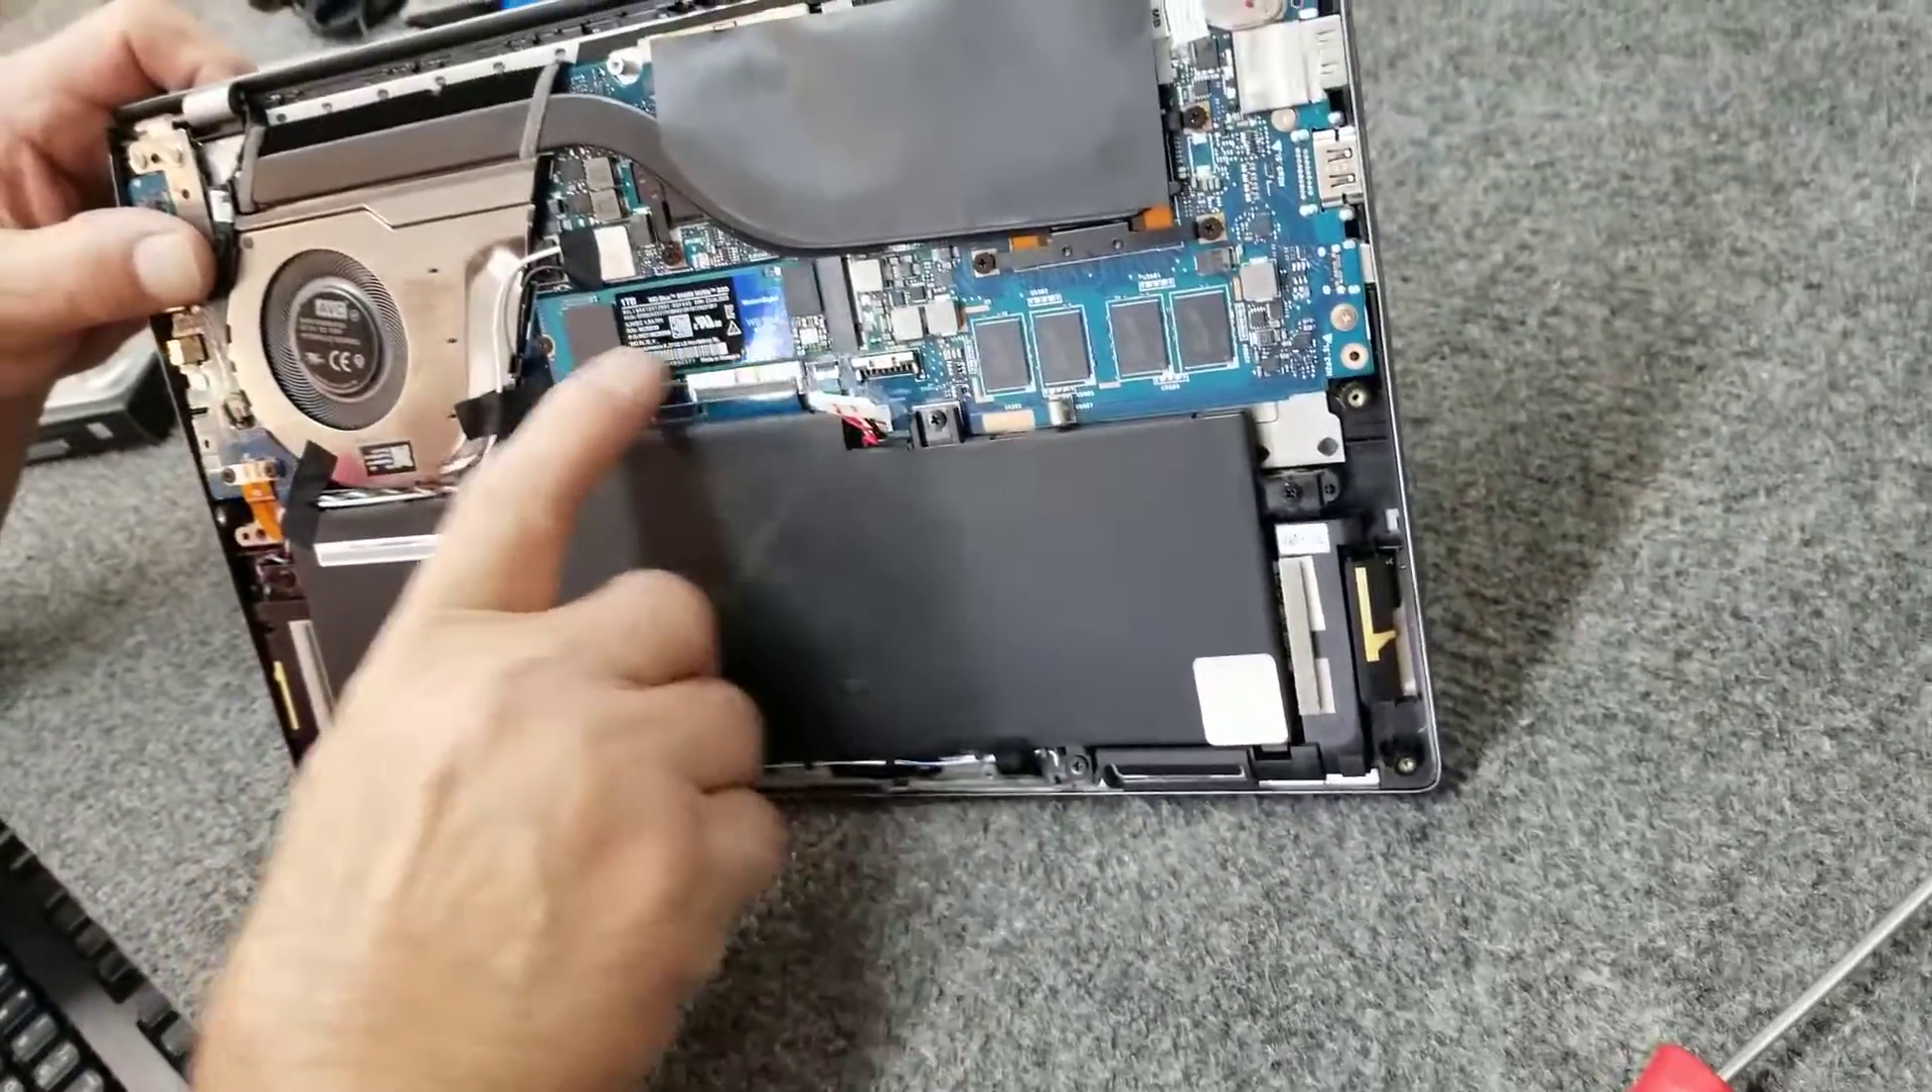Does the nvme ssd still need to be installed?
No.